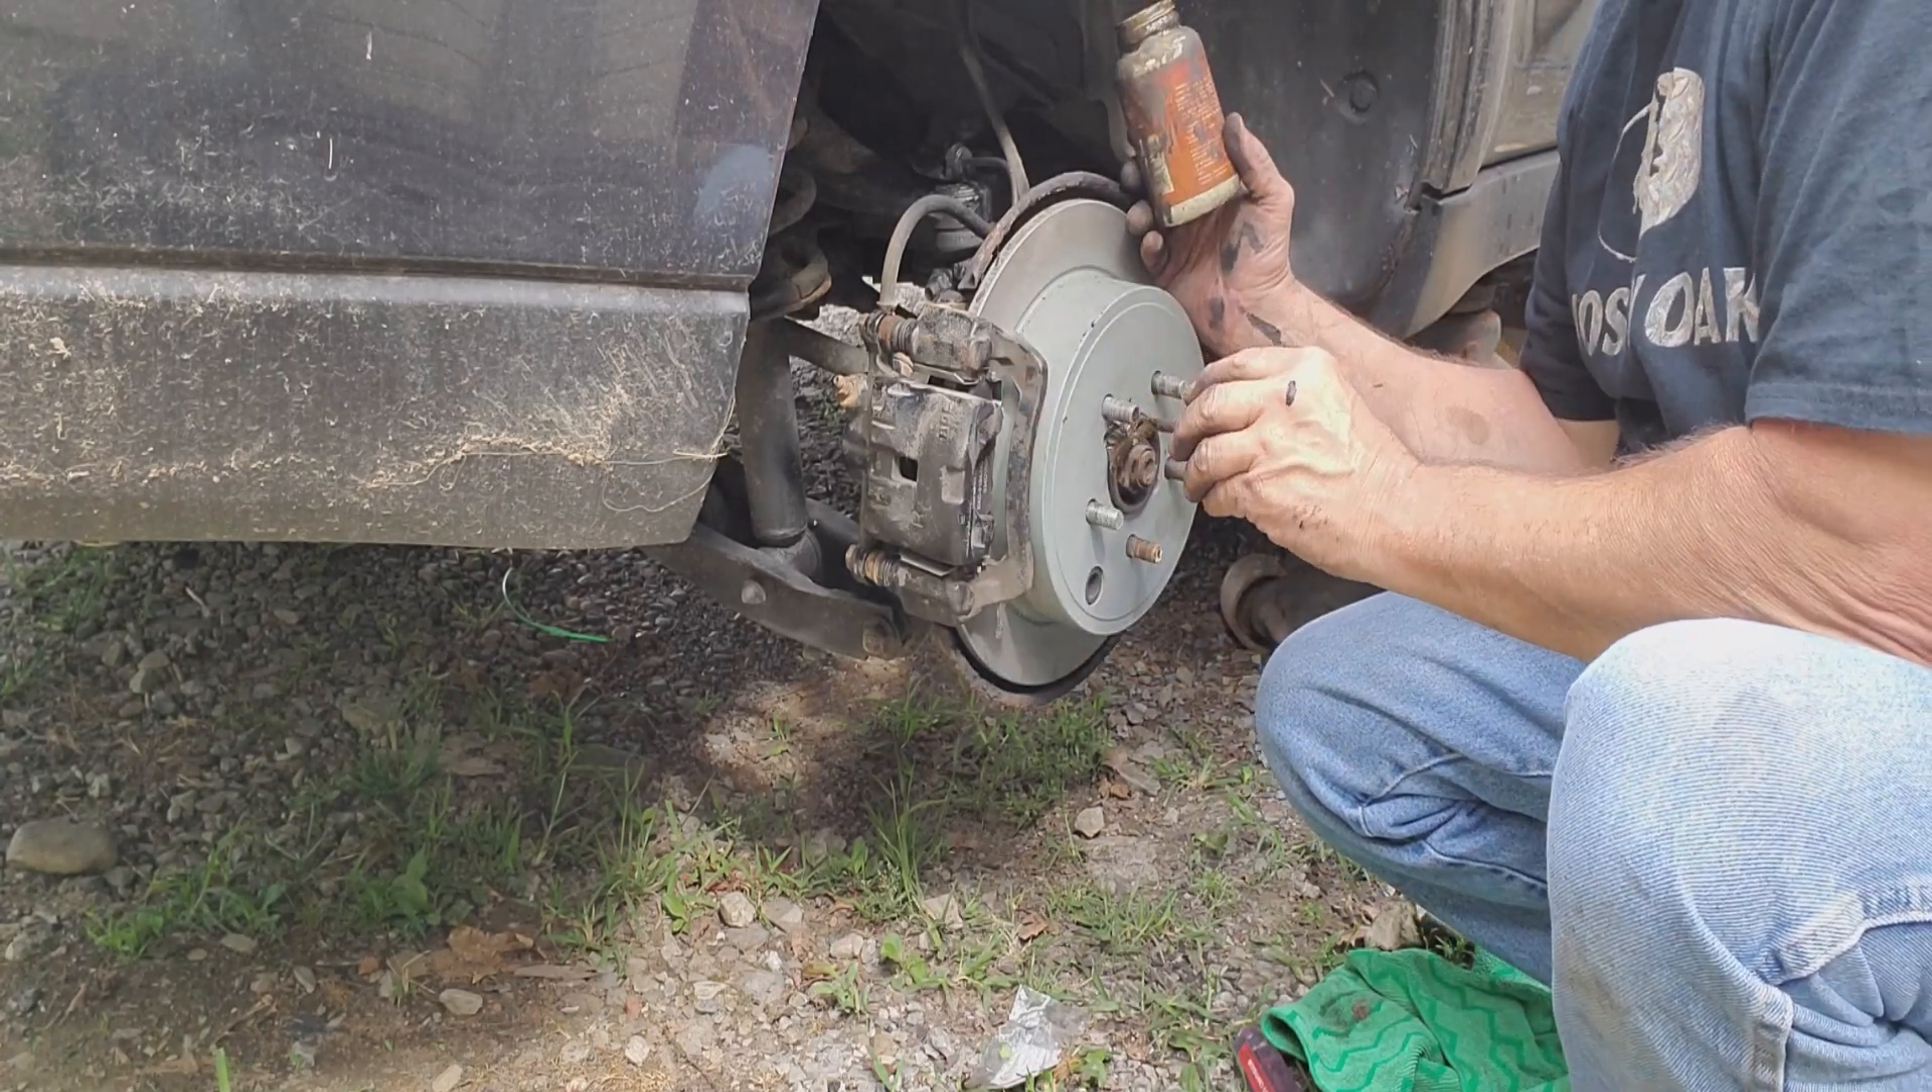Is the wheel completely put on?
No.